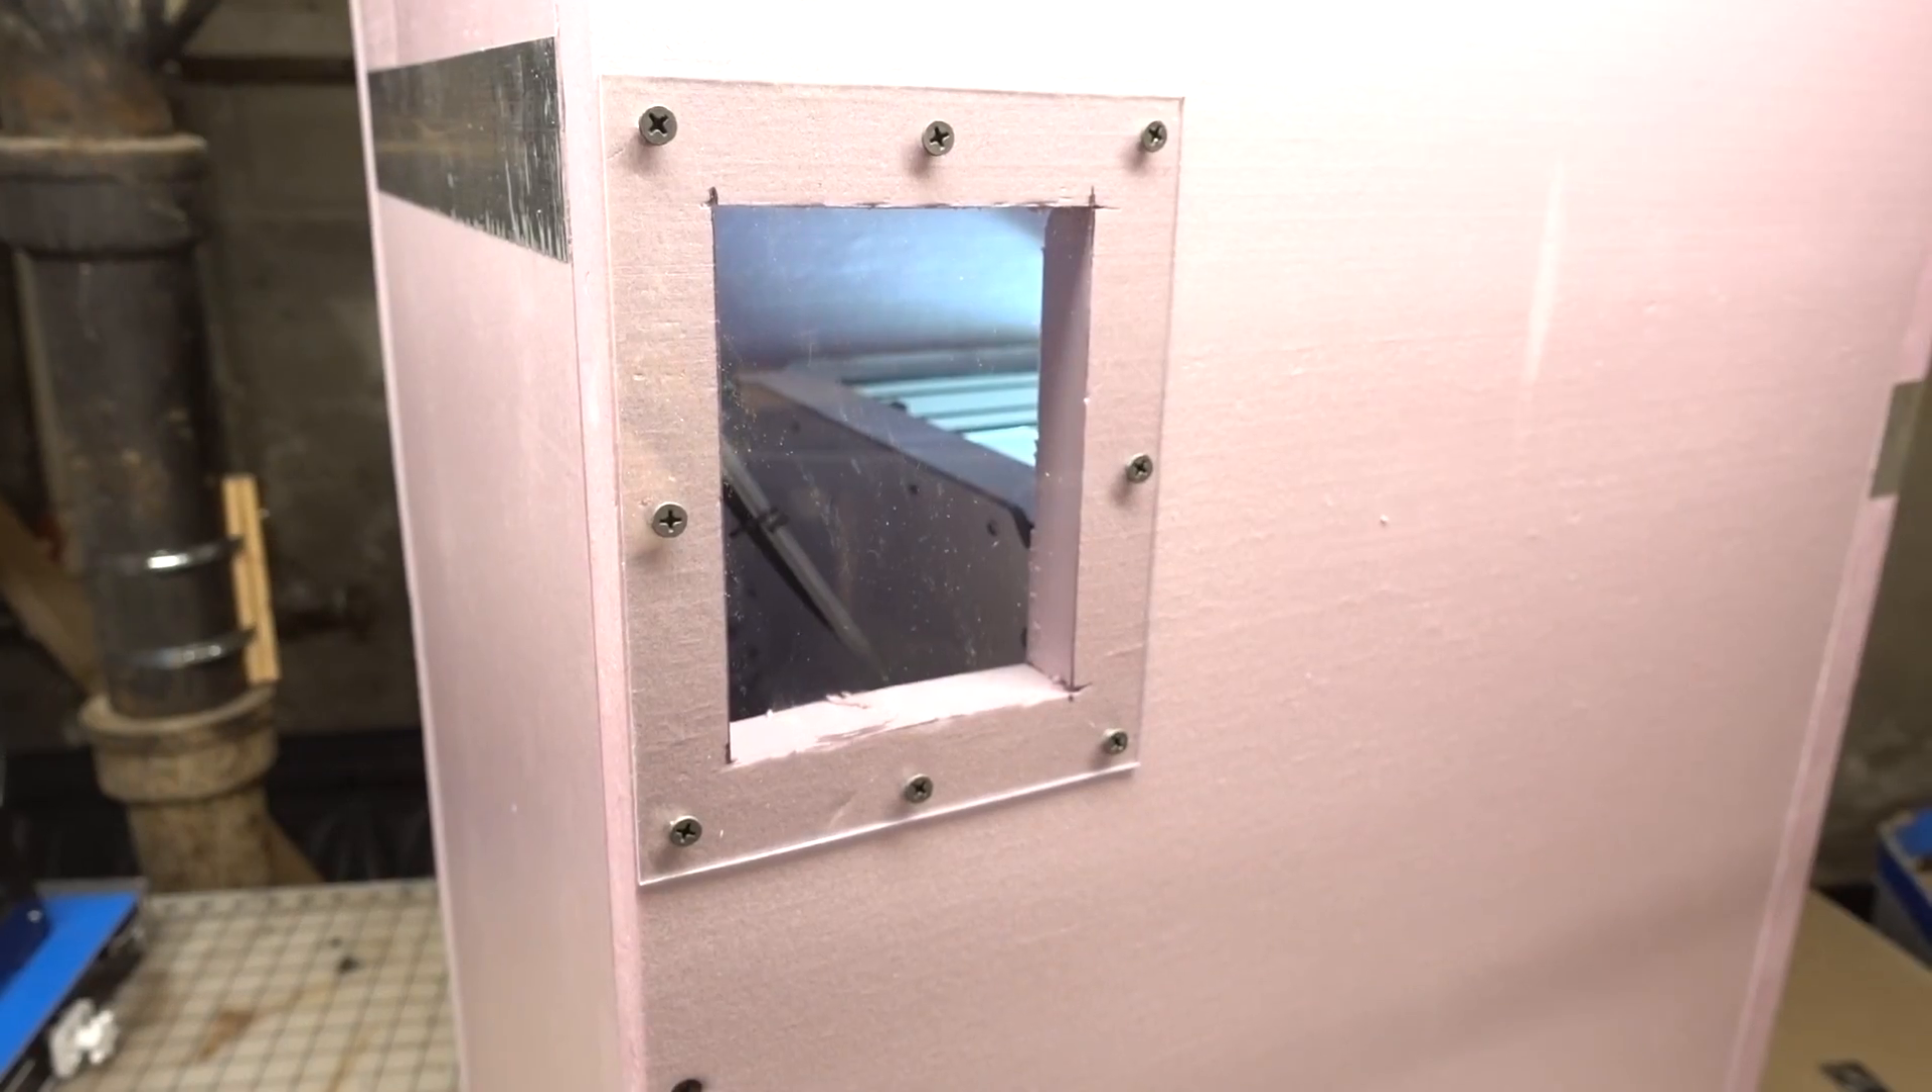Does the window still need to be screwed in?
No.